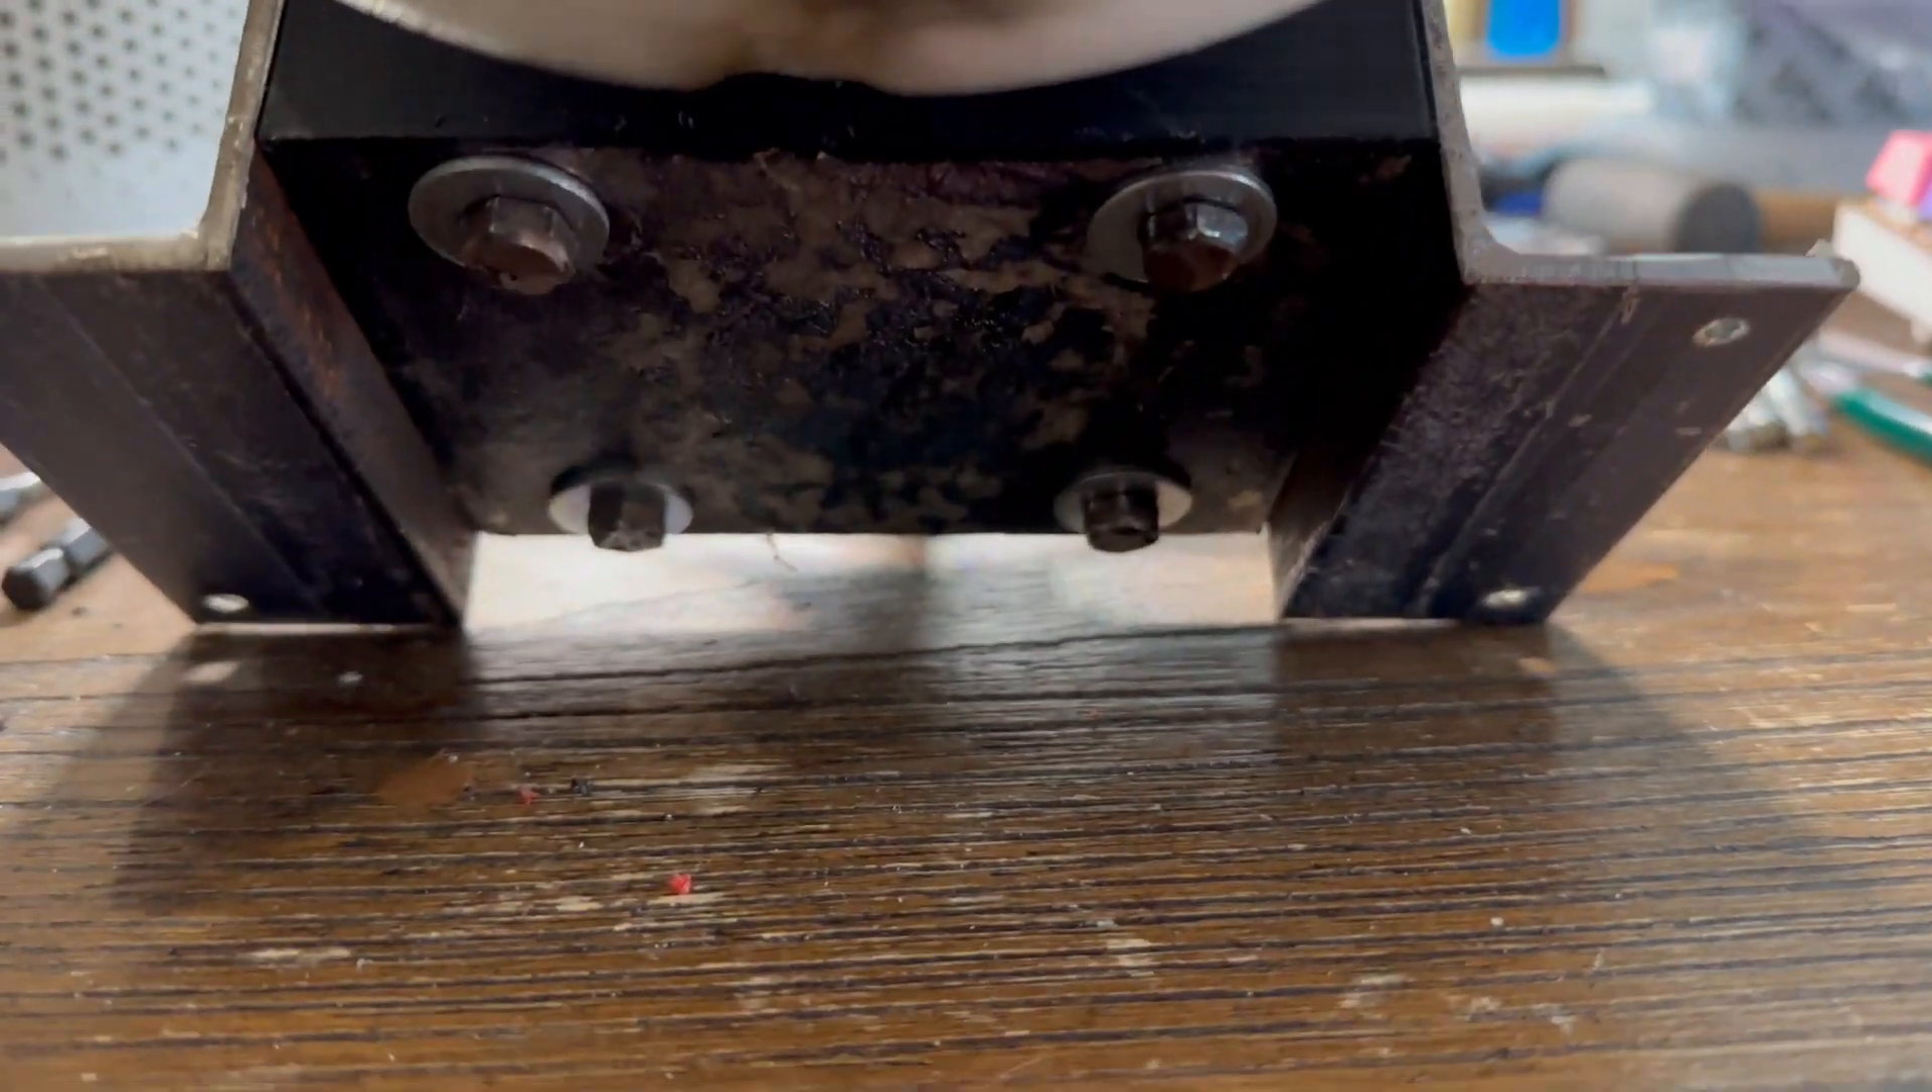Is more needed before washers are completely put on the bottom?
No.